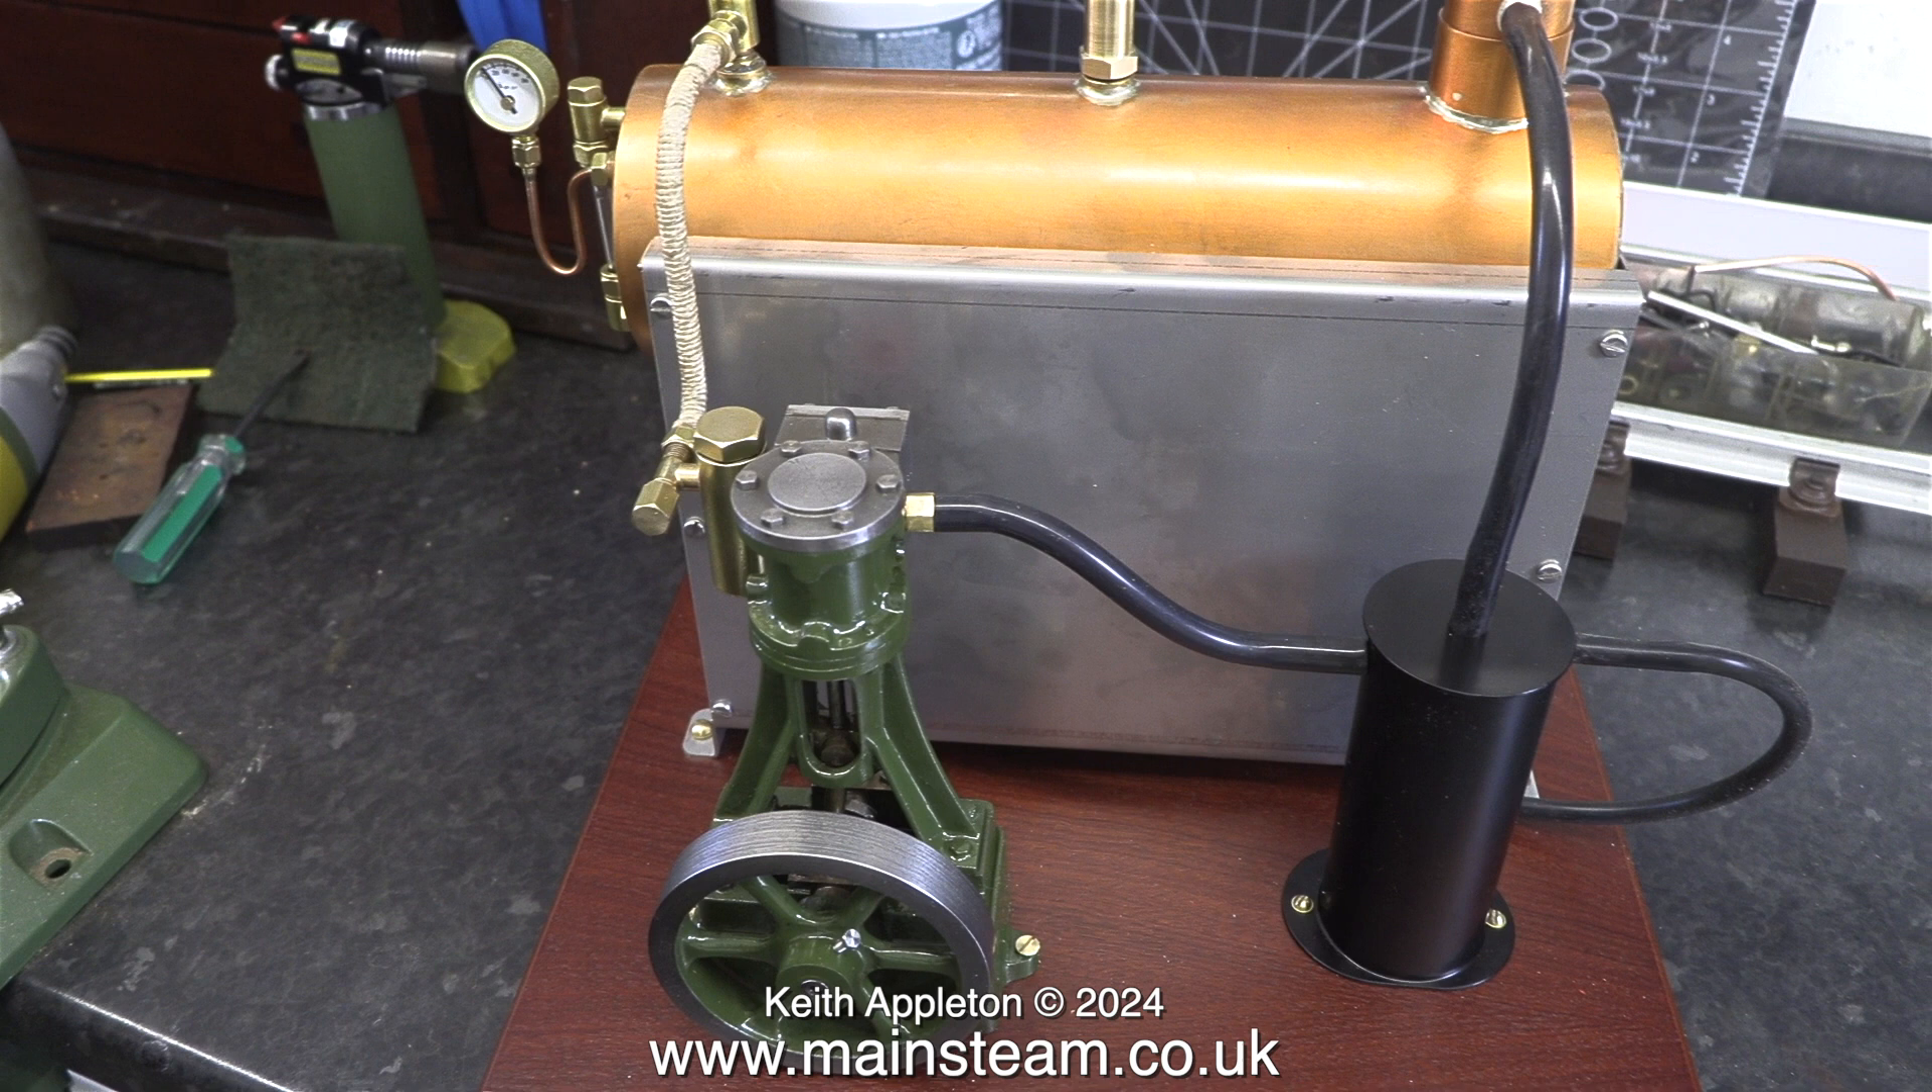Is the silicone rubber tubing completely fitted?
Yes.